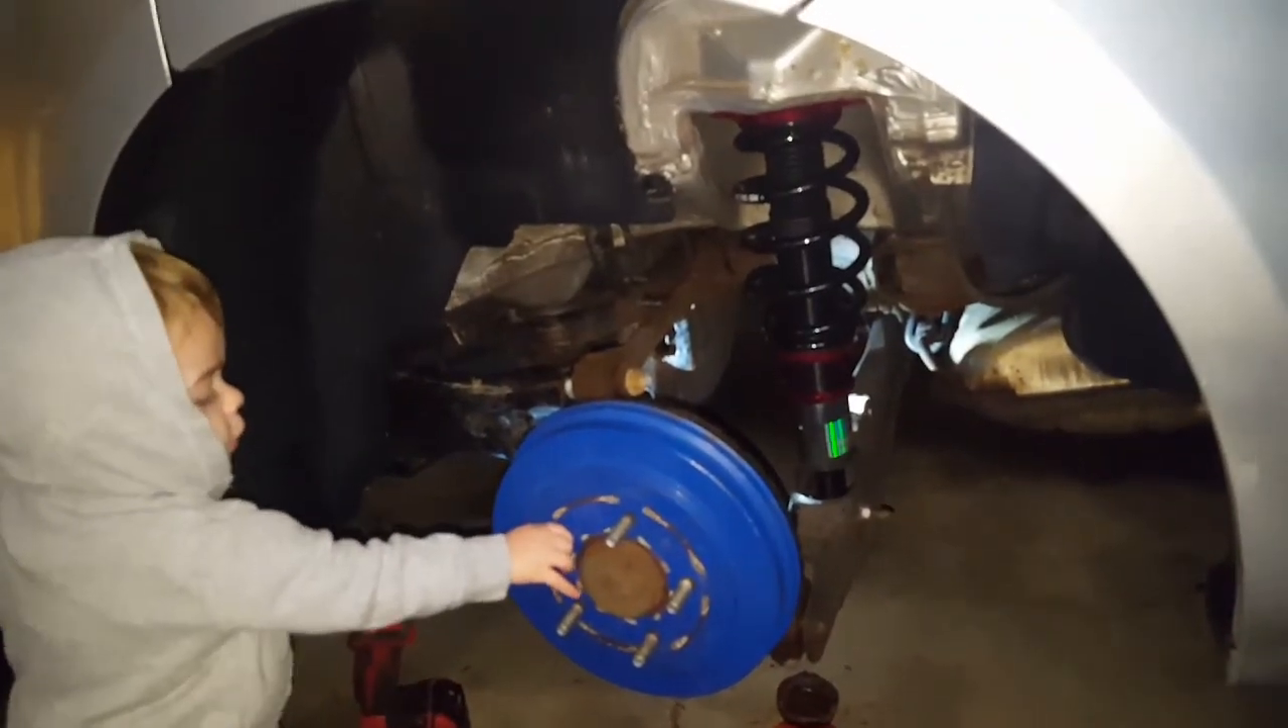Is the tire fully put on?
No.